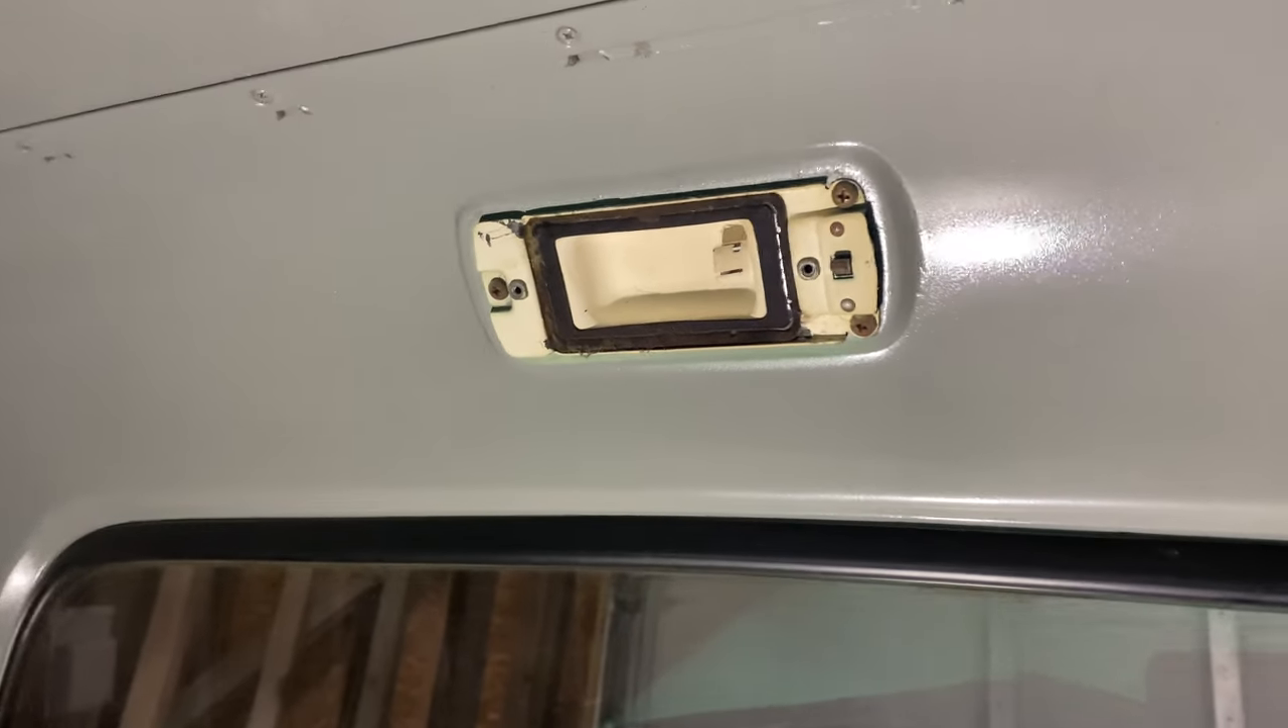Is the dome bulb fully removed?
Yes.